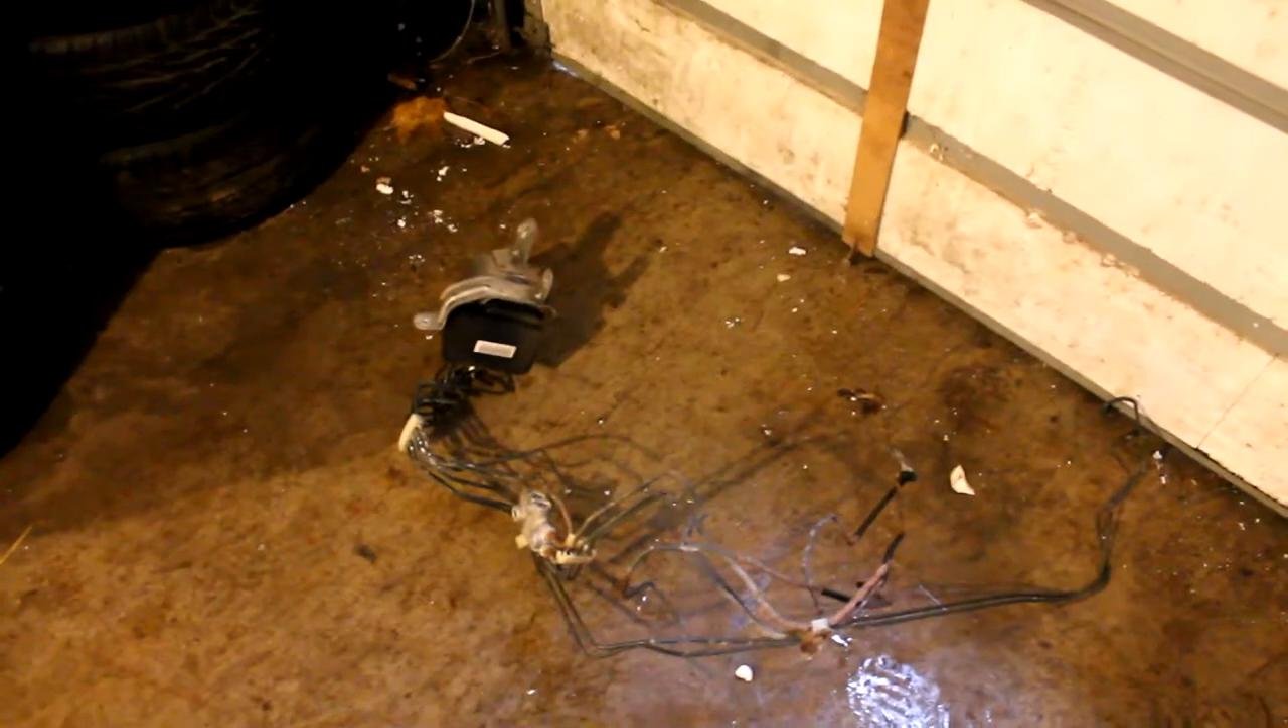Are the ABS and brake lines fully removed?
Yes.